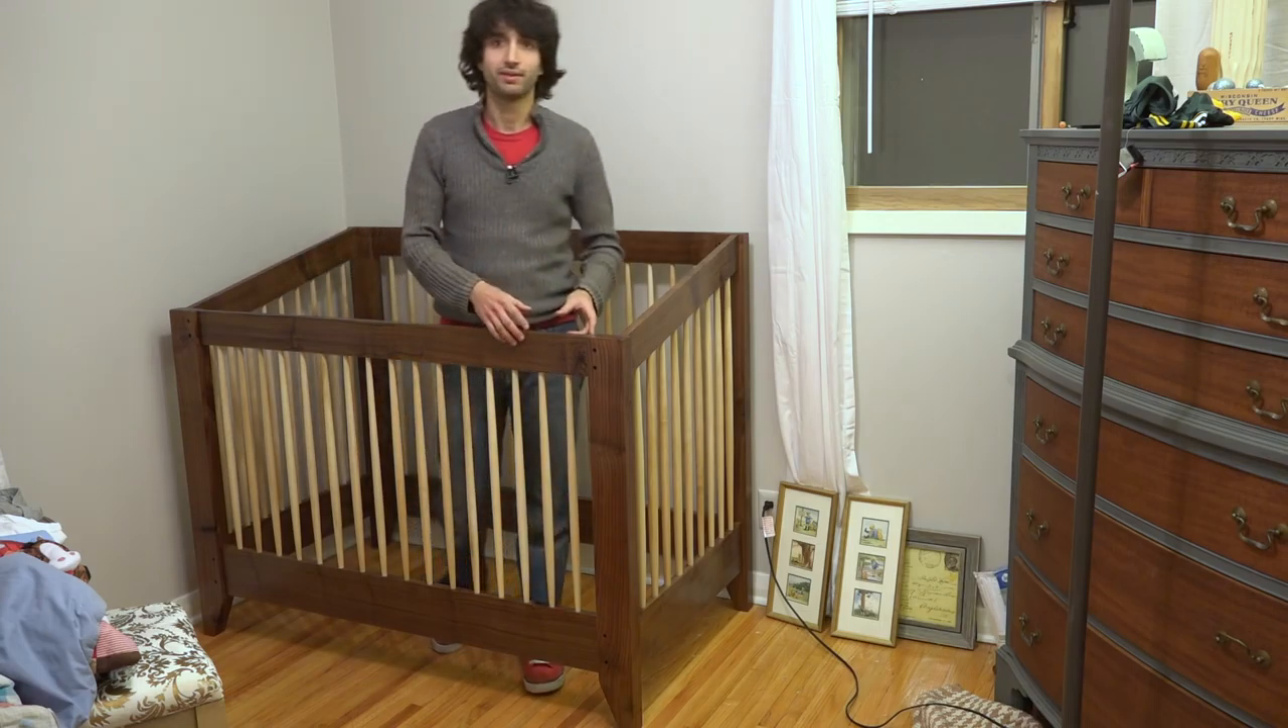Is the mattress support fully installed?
No.